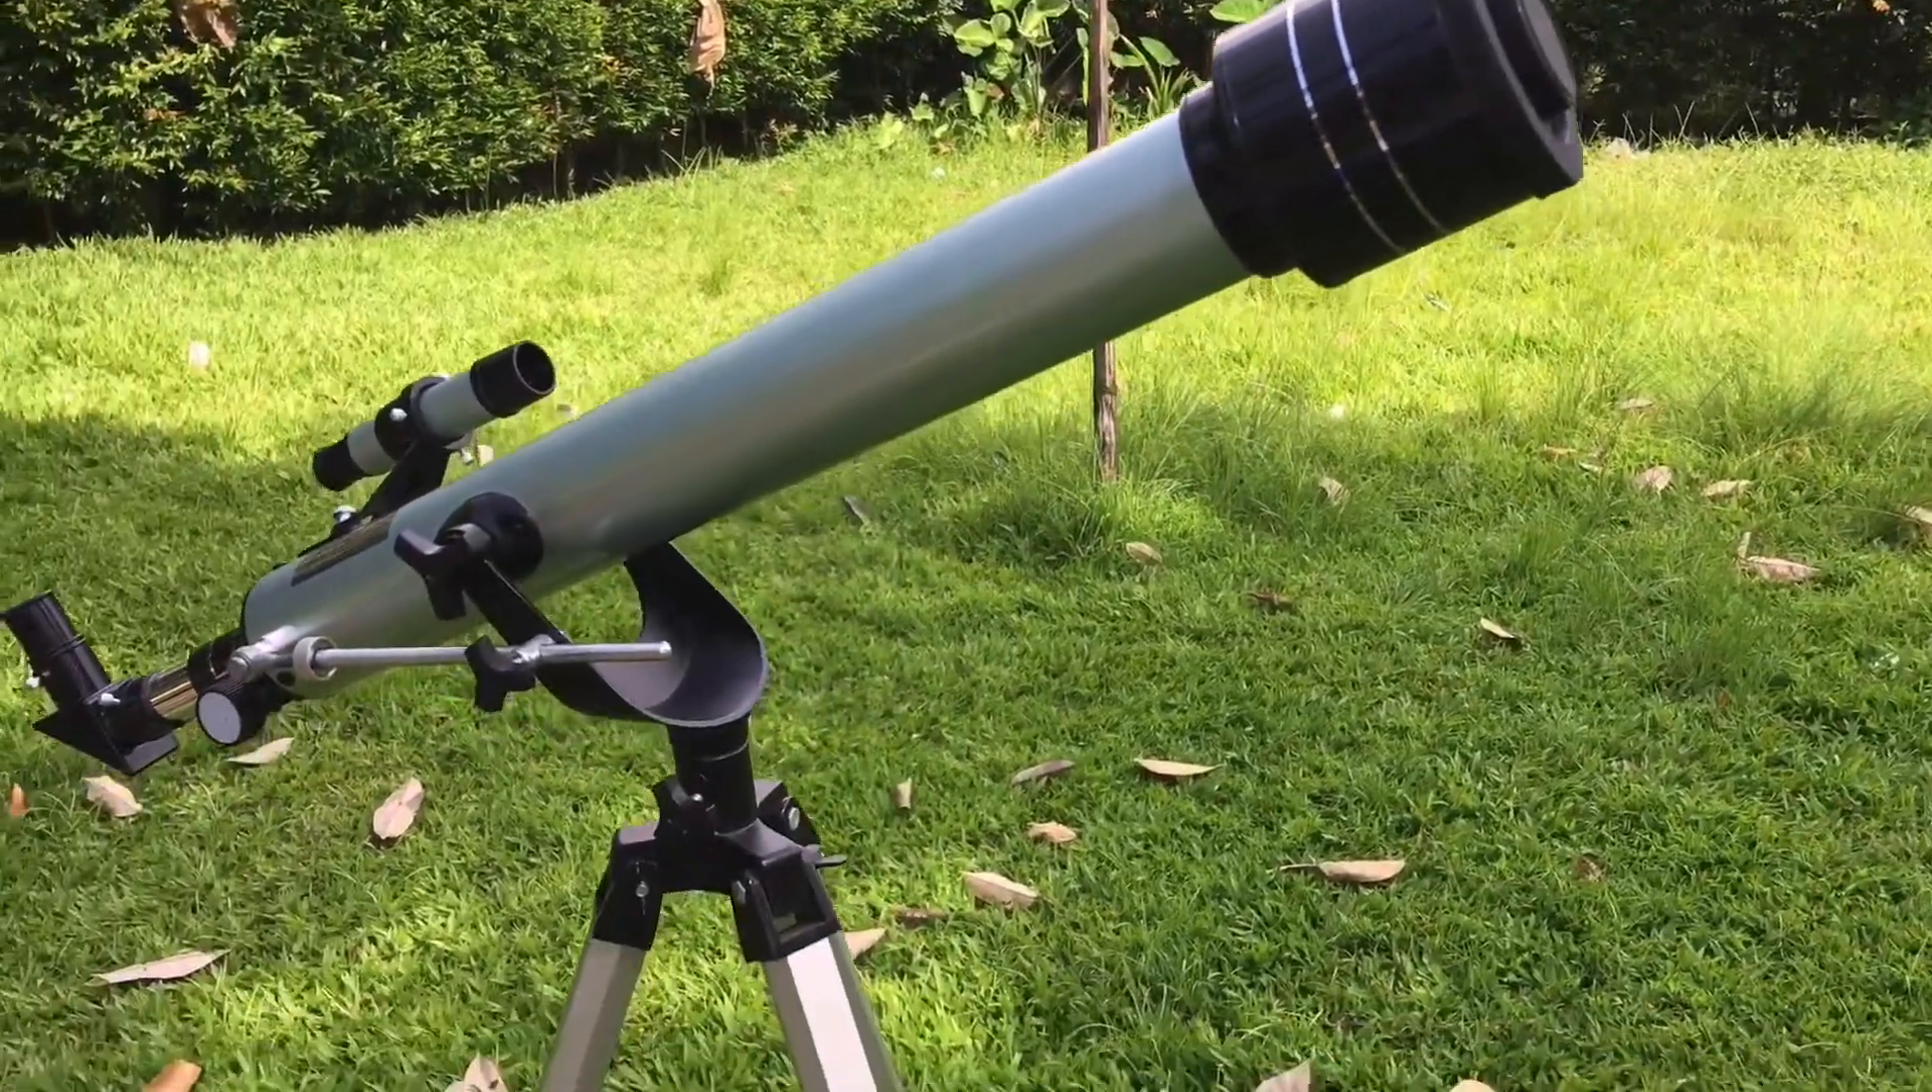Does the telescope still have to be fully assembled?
No.